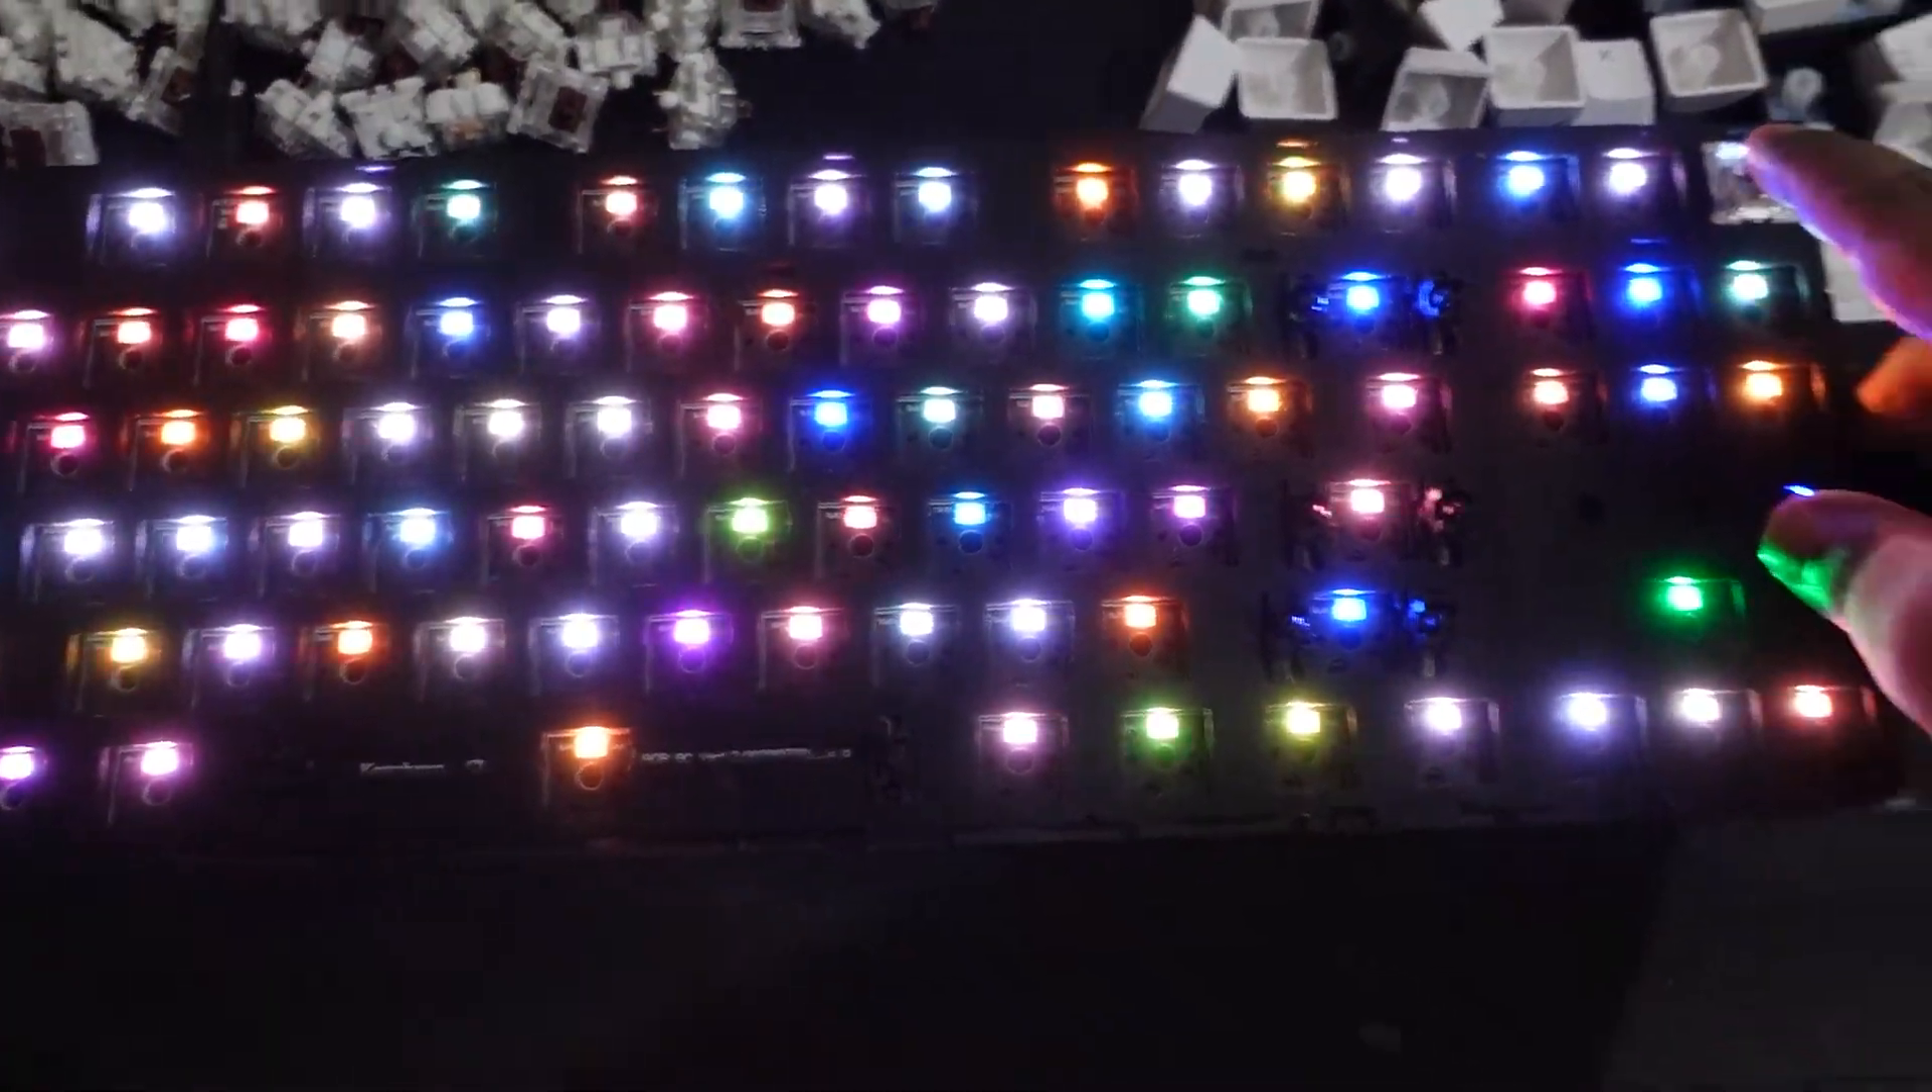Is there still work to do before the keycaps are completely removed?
No.